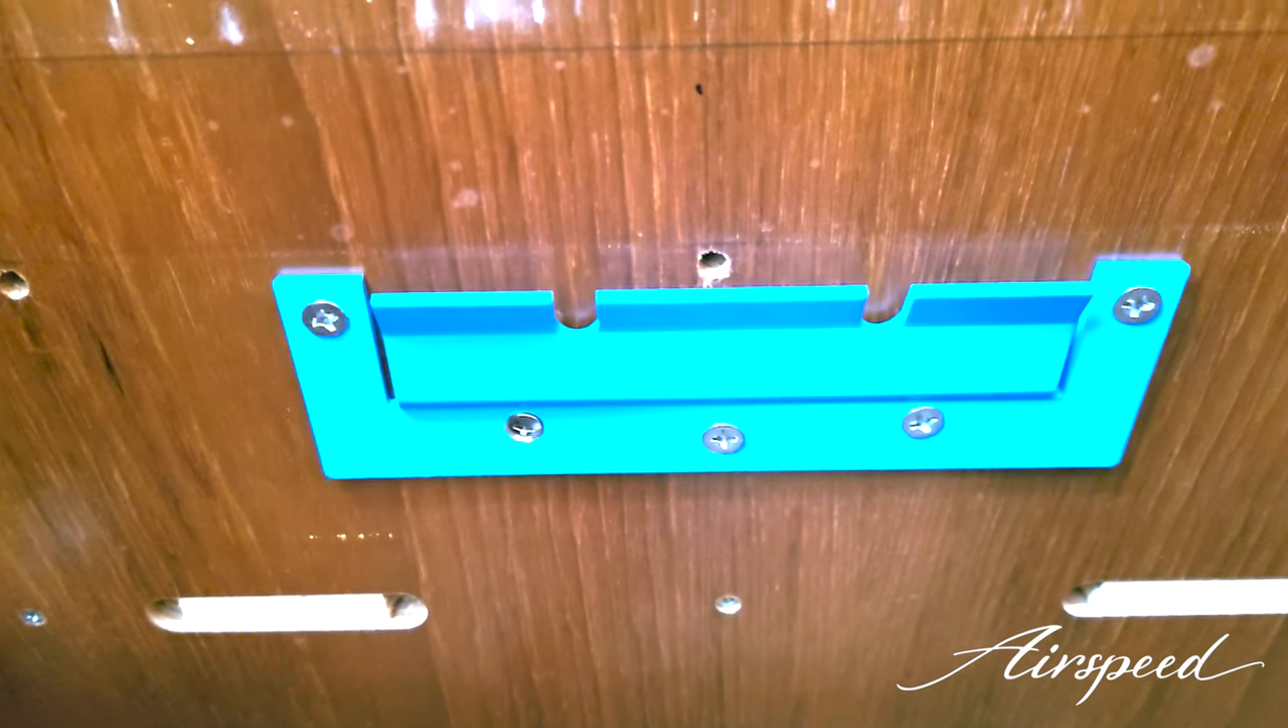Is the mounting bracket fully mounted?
Yes.